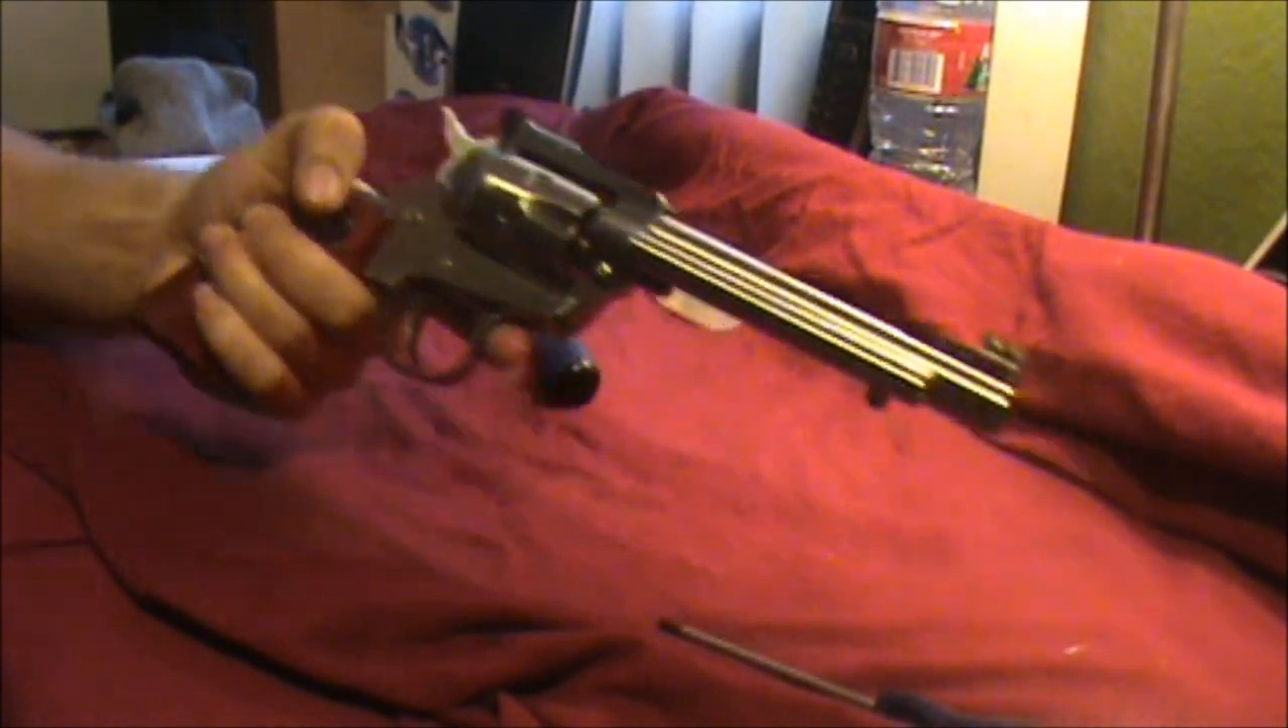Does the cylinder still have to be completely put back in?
No.